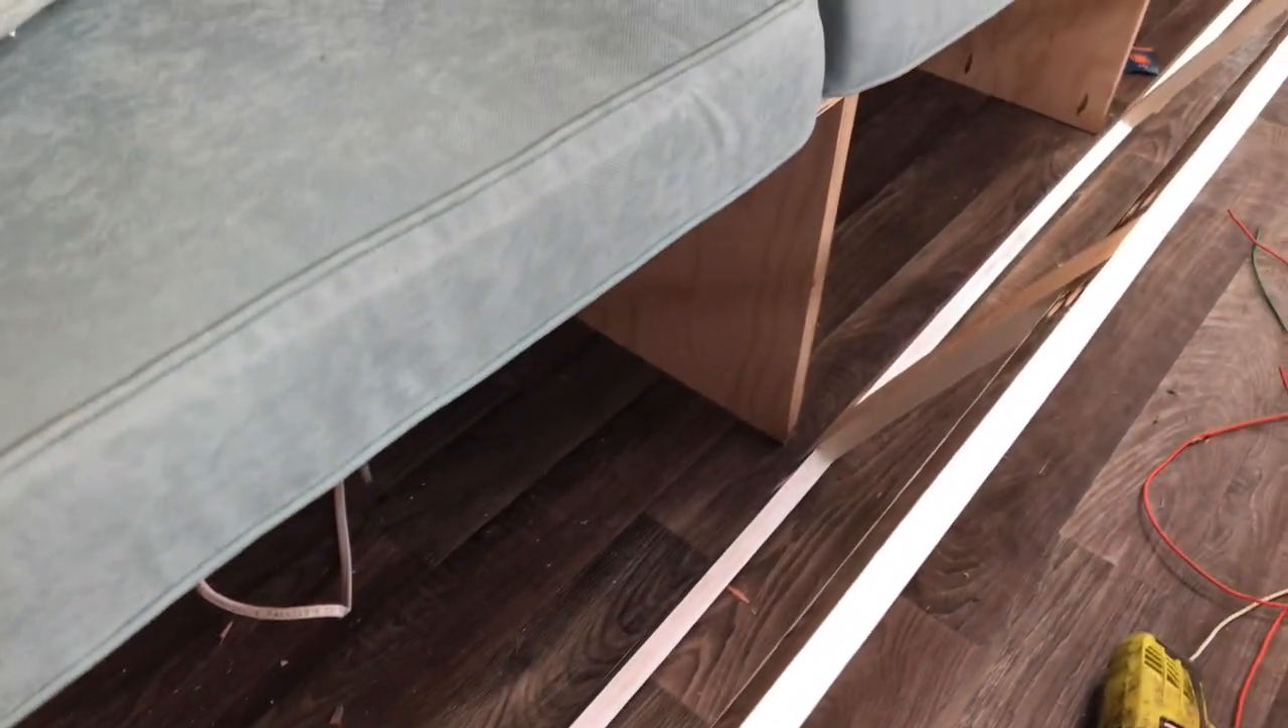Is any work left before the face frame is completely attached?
Yes.